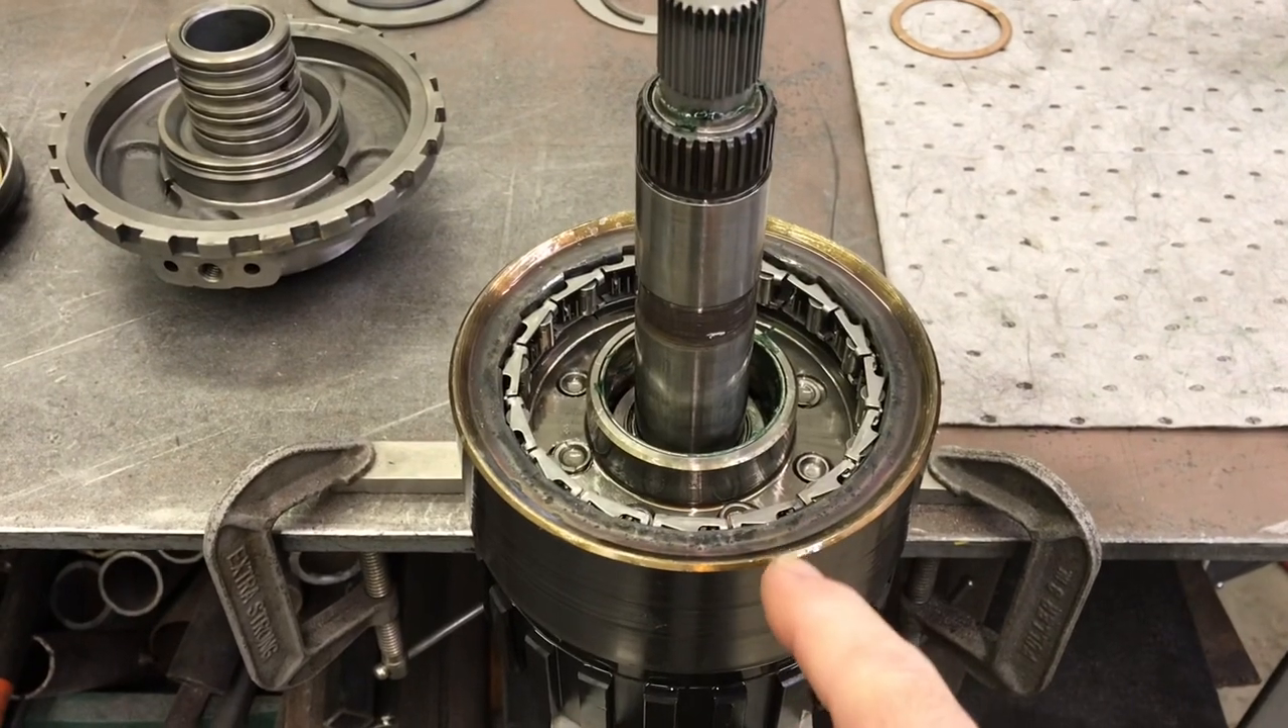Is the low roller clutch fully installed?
Yes.